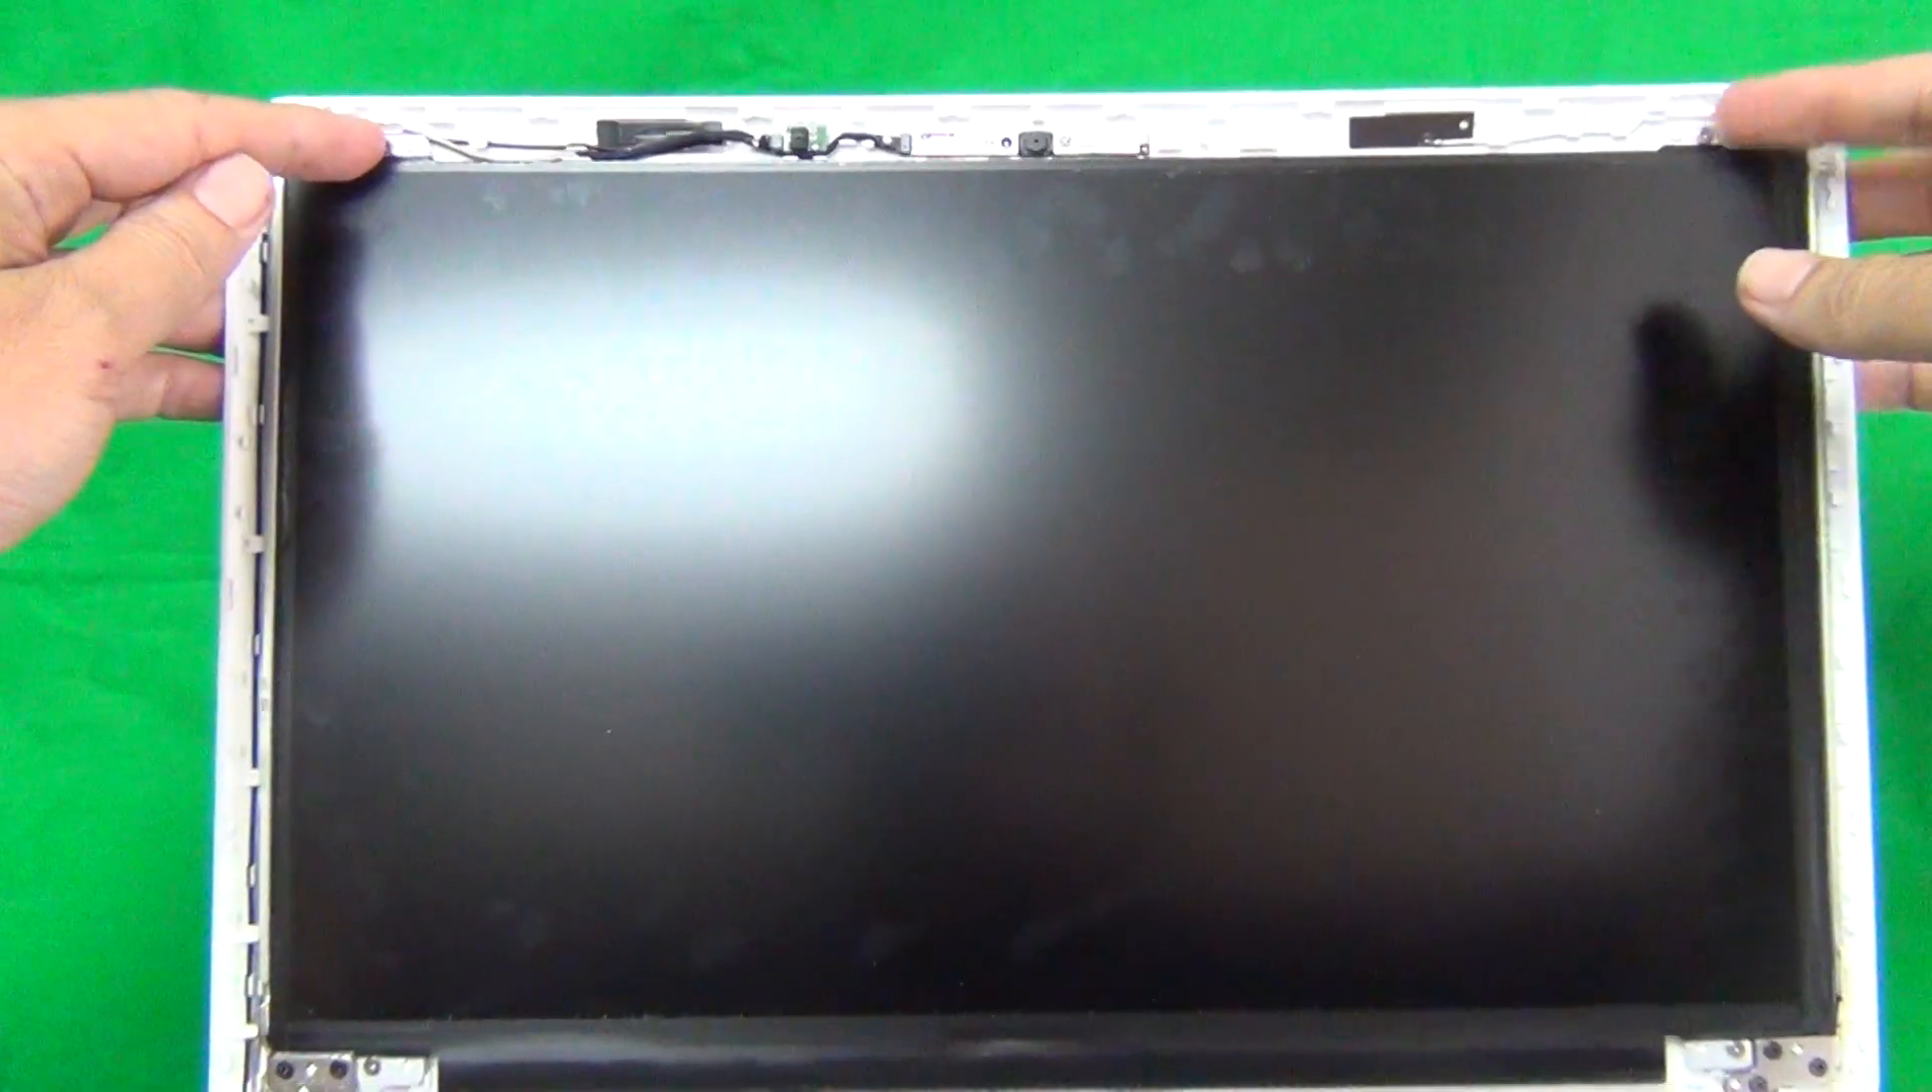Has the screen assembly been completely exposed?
Yes.